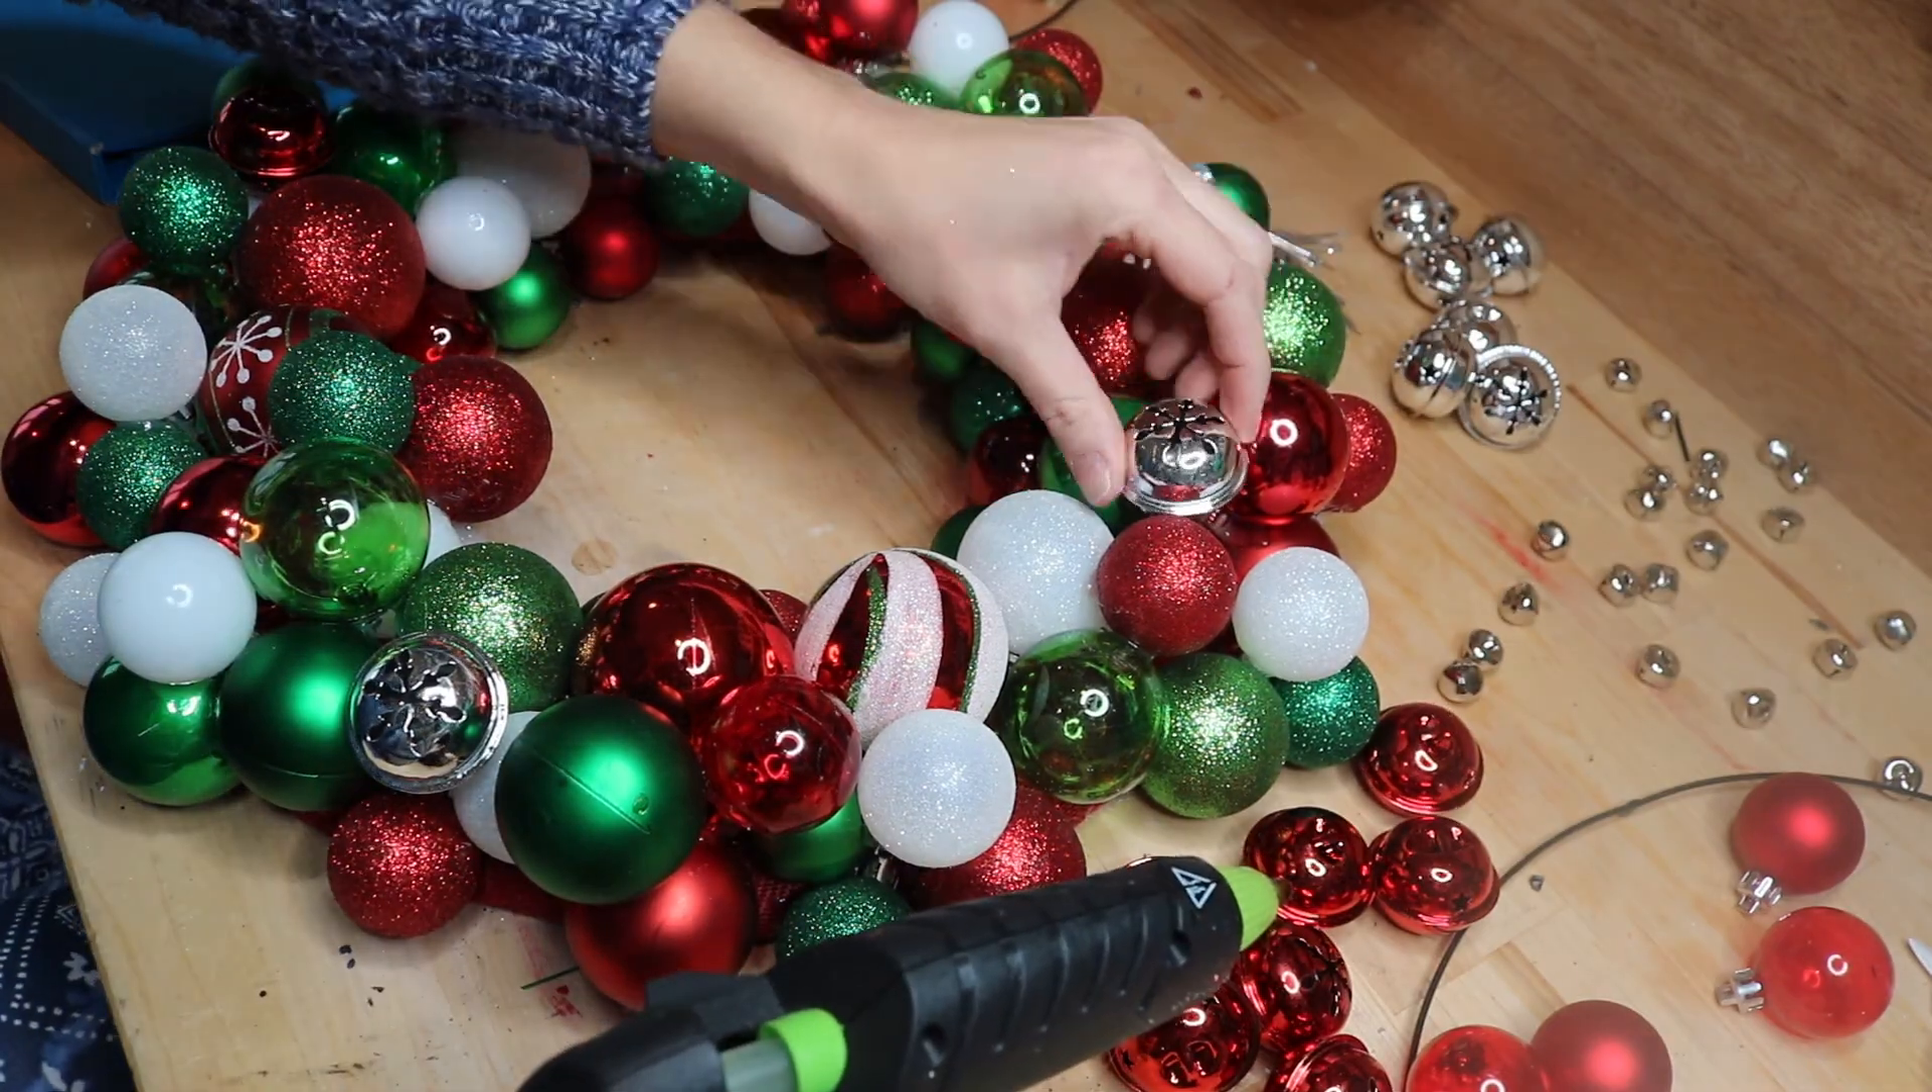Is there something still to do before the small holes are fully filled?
Yes.